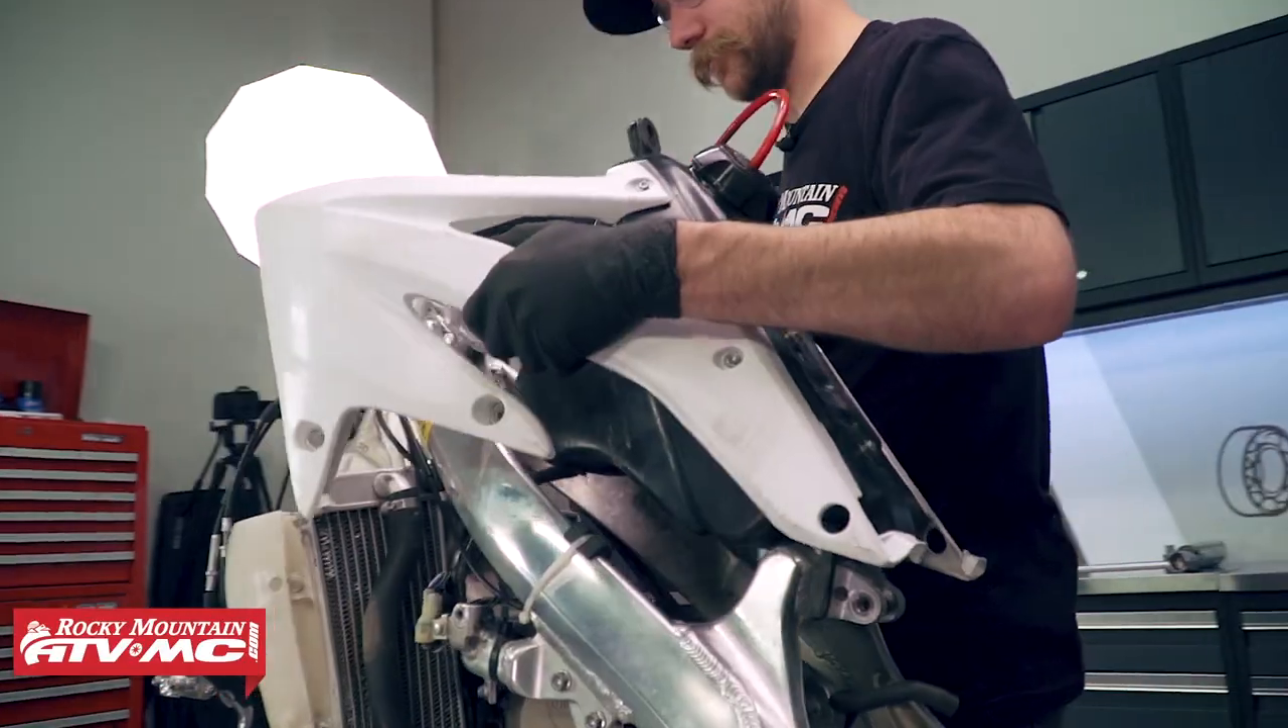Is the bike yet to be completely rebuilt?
Yes.